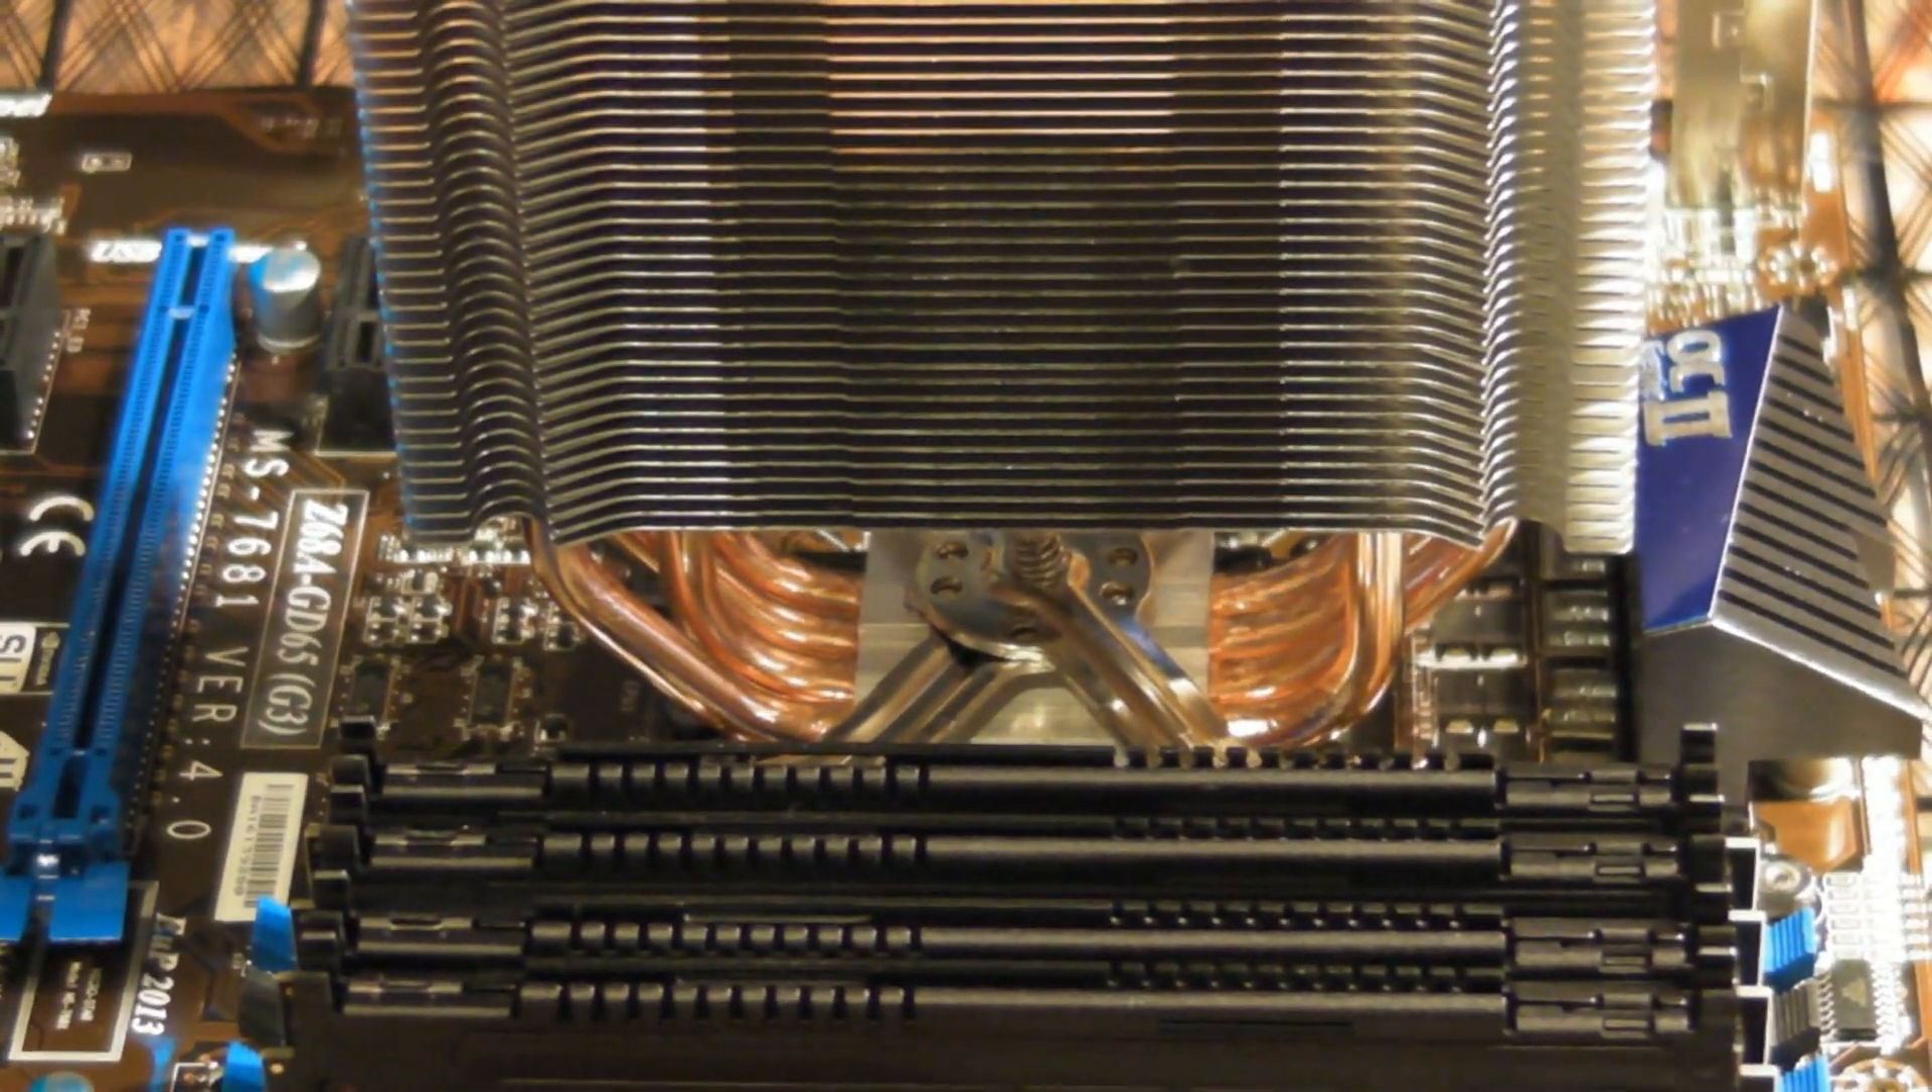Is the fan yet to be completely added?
Yes.